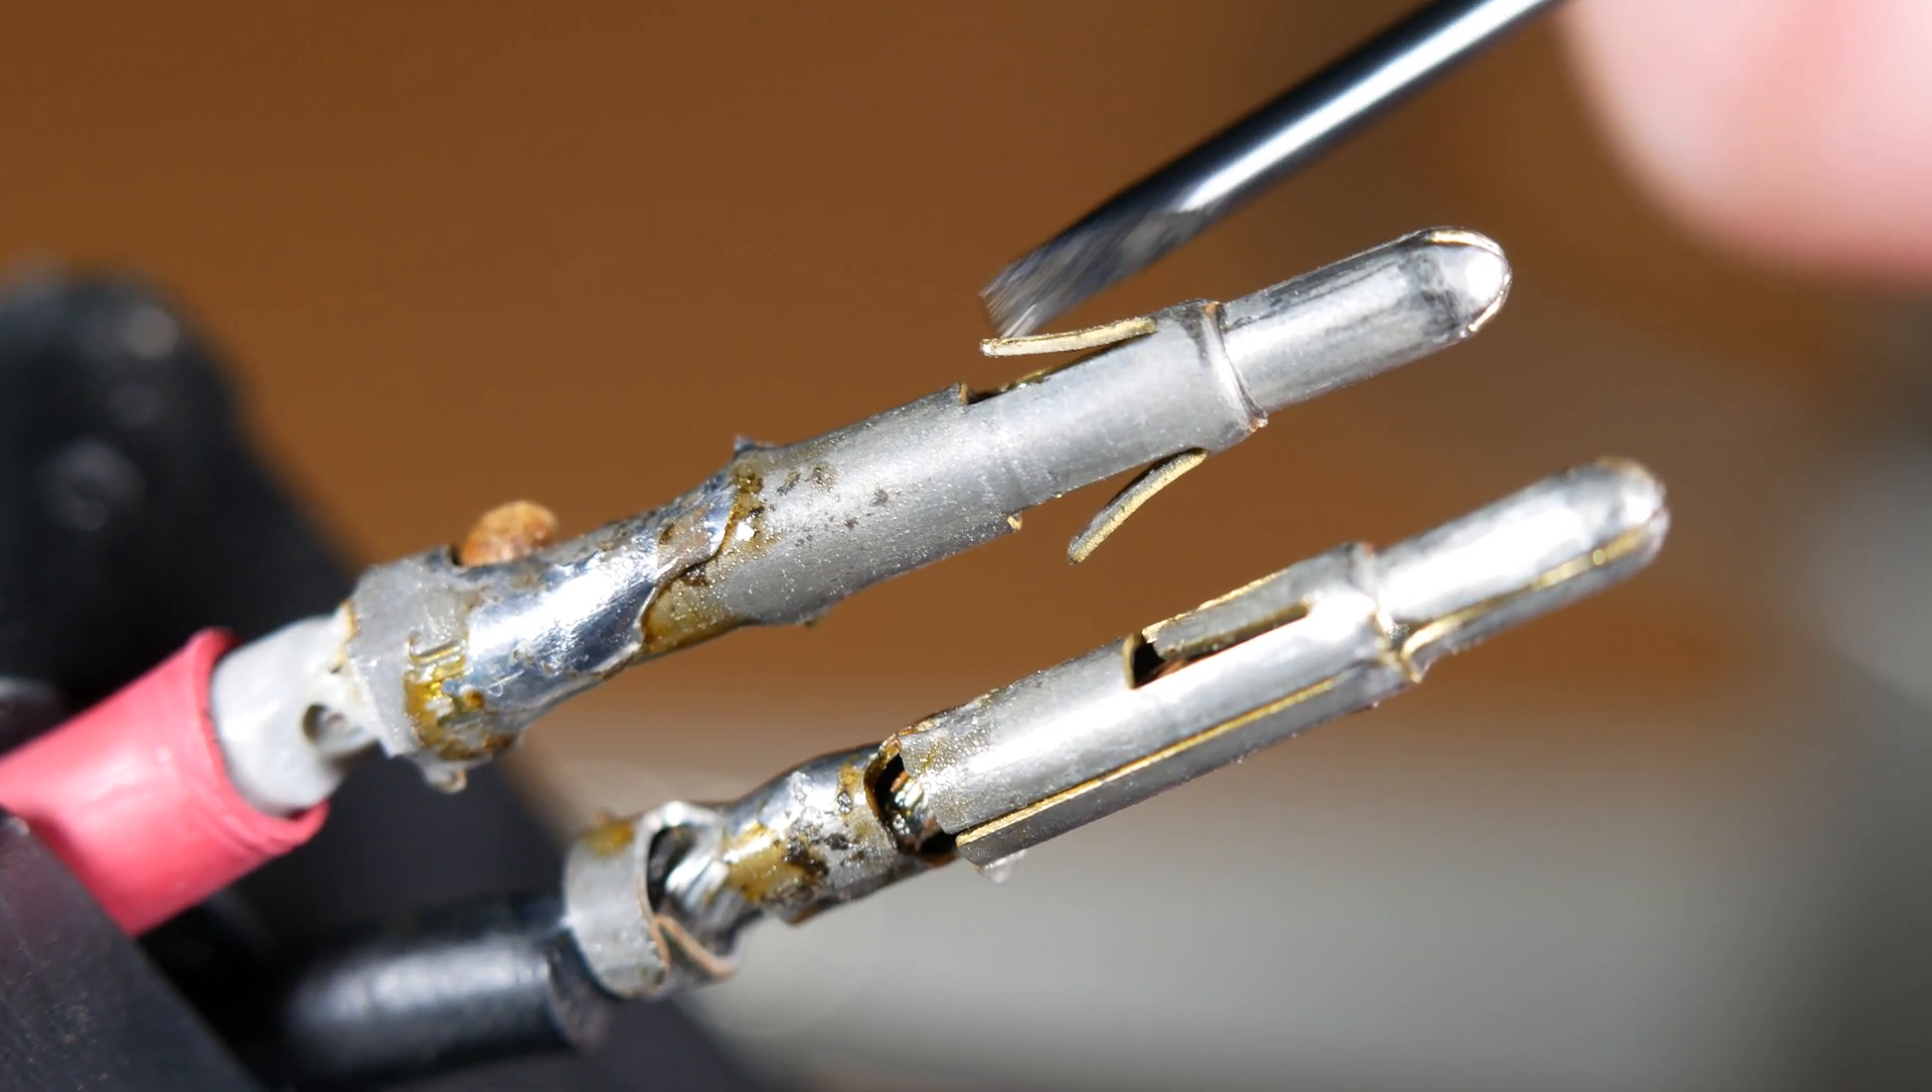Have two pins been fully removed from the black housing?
Yes.